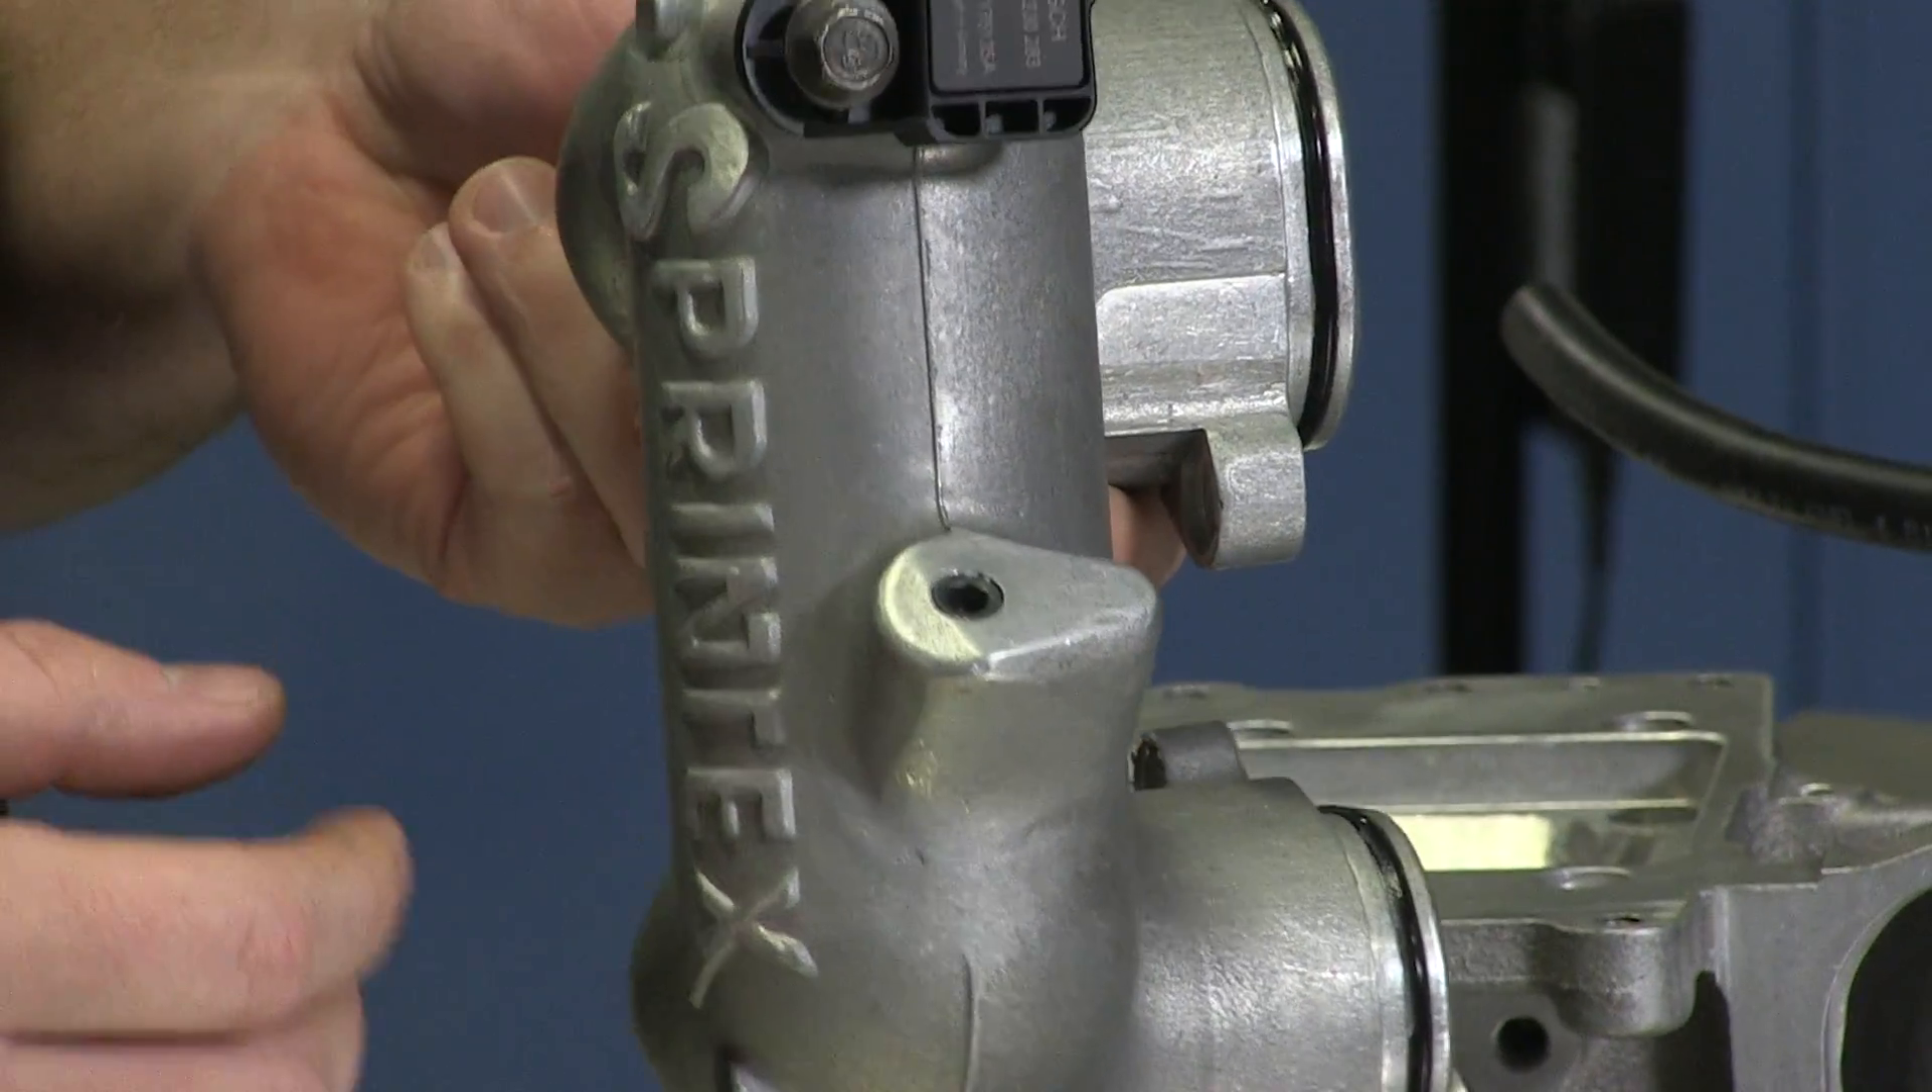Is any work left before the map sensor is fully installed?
No.